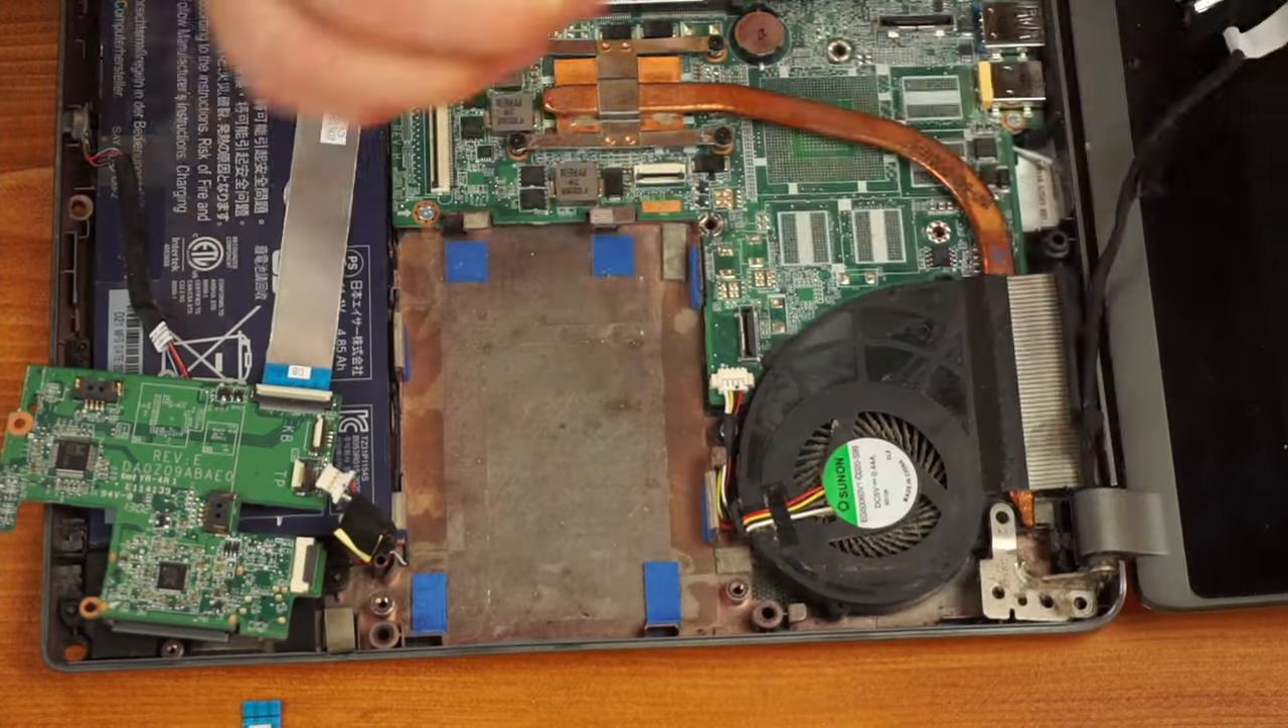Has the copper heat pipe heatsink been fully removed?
No.